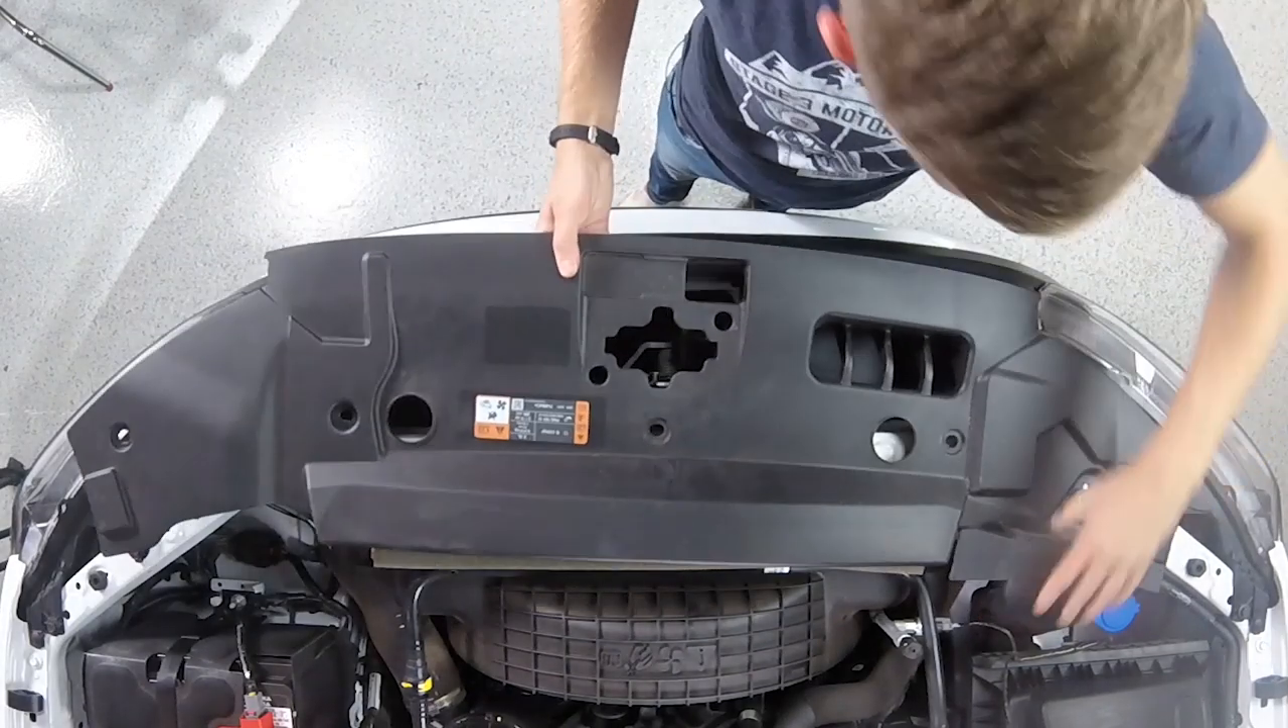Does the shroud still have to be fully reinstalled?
Yes.